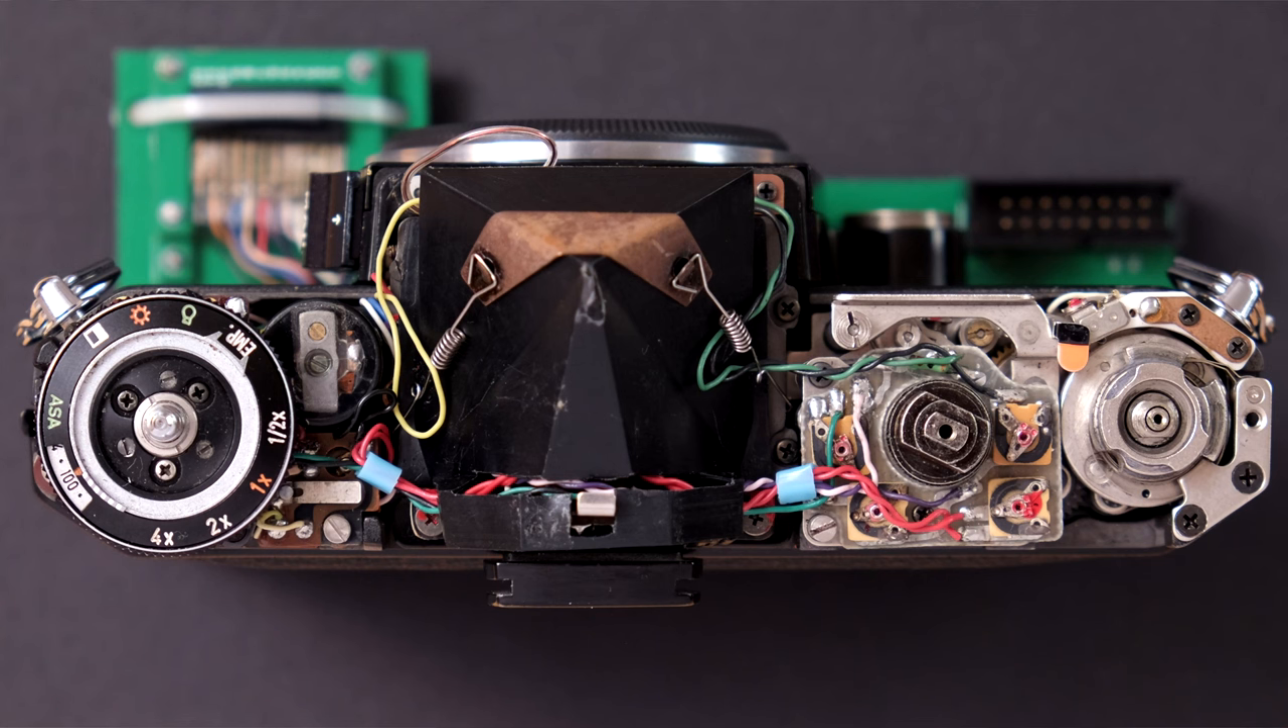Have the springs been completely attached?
Yes.